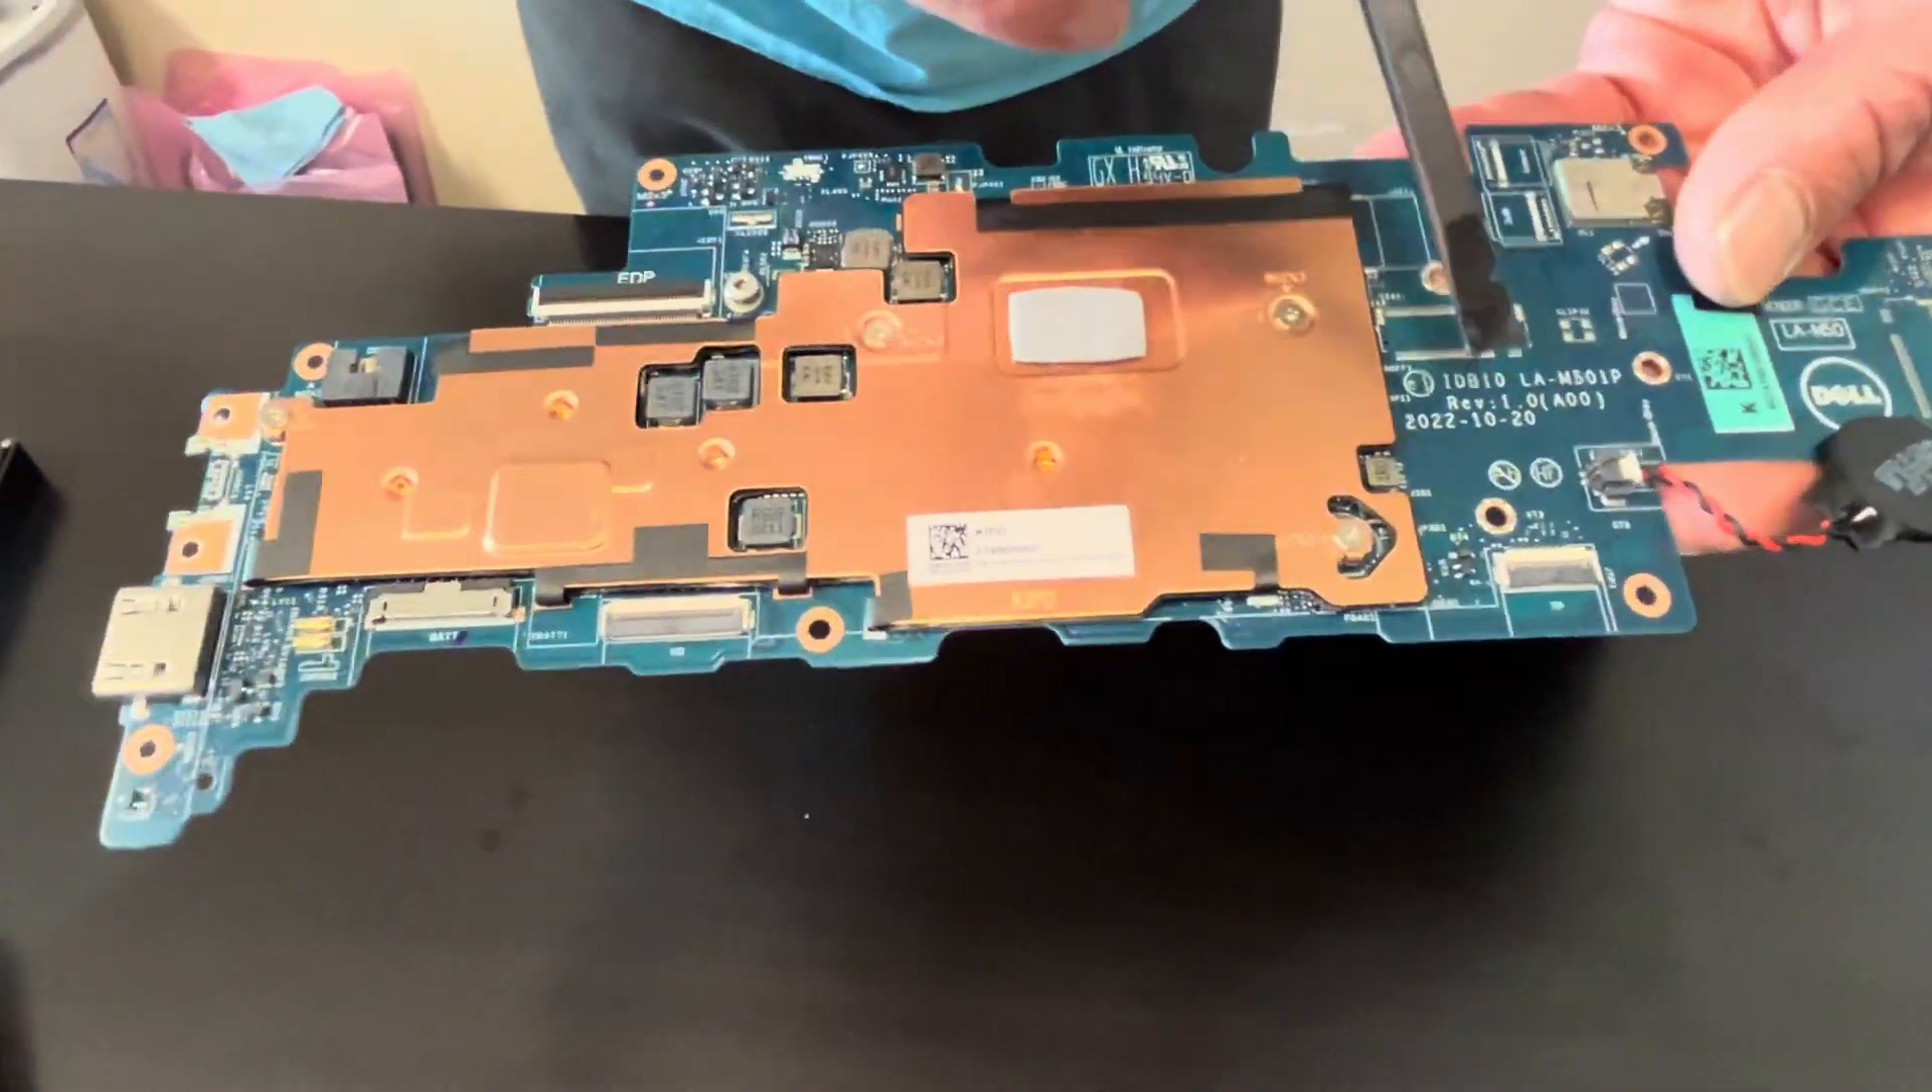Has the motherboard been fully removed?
Yes.